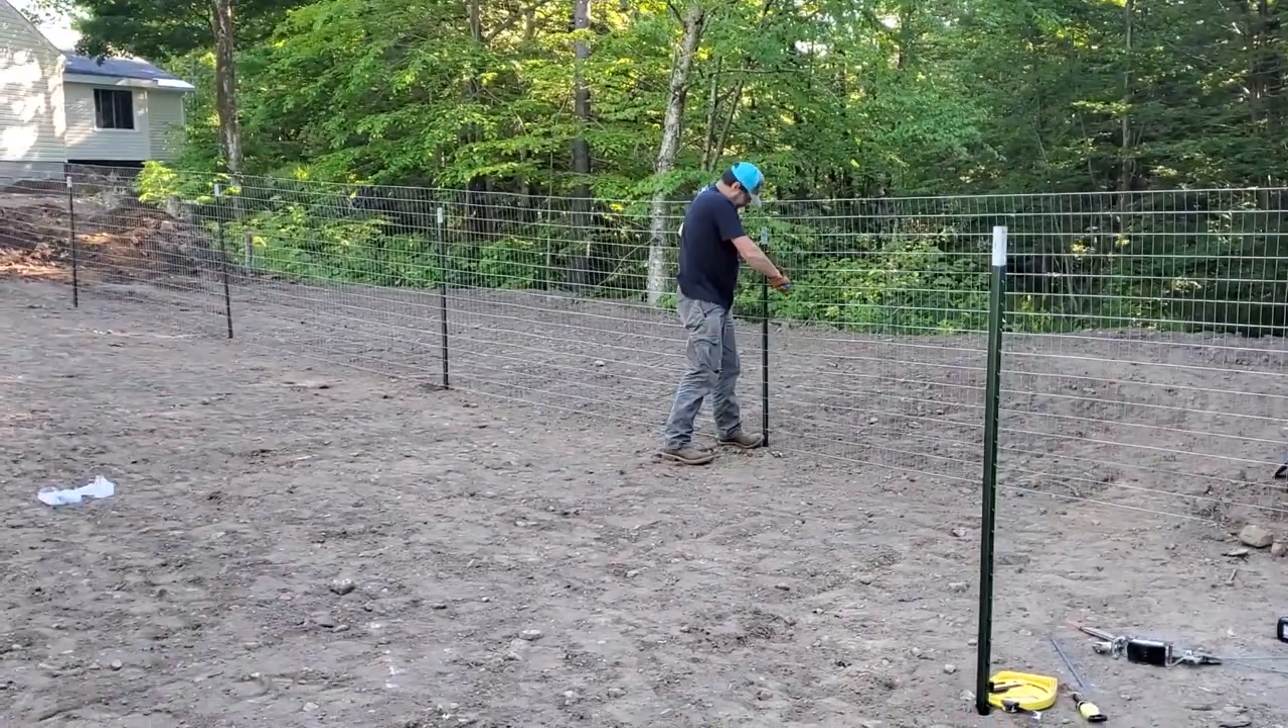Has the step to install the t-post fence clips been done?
No.